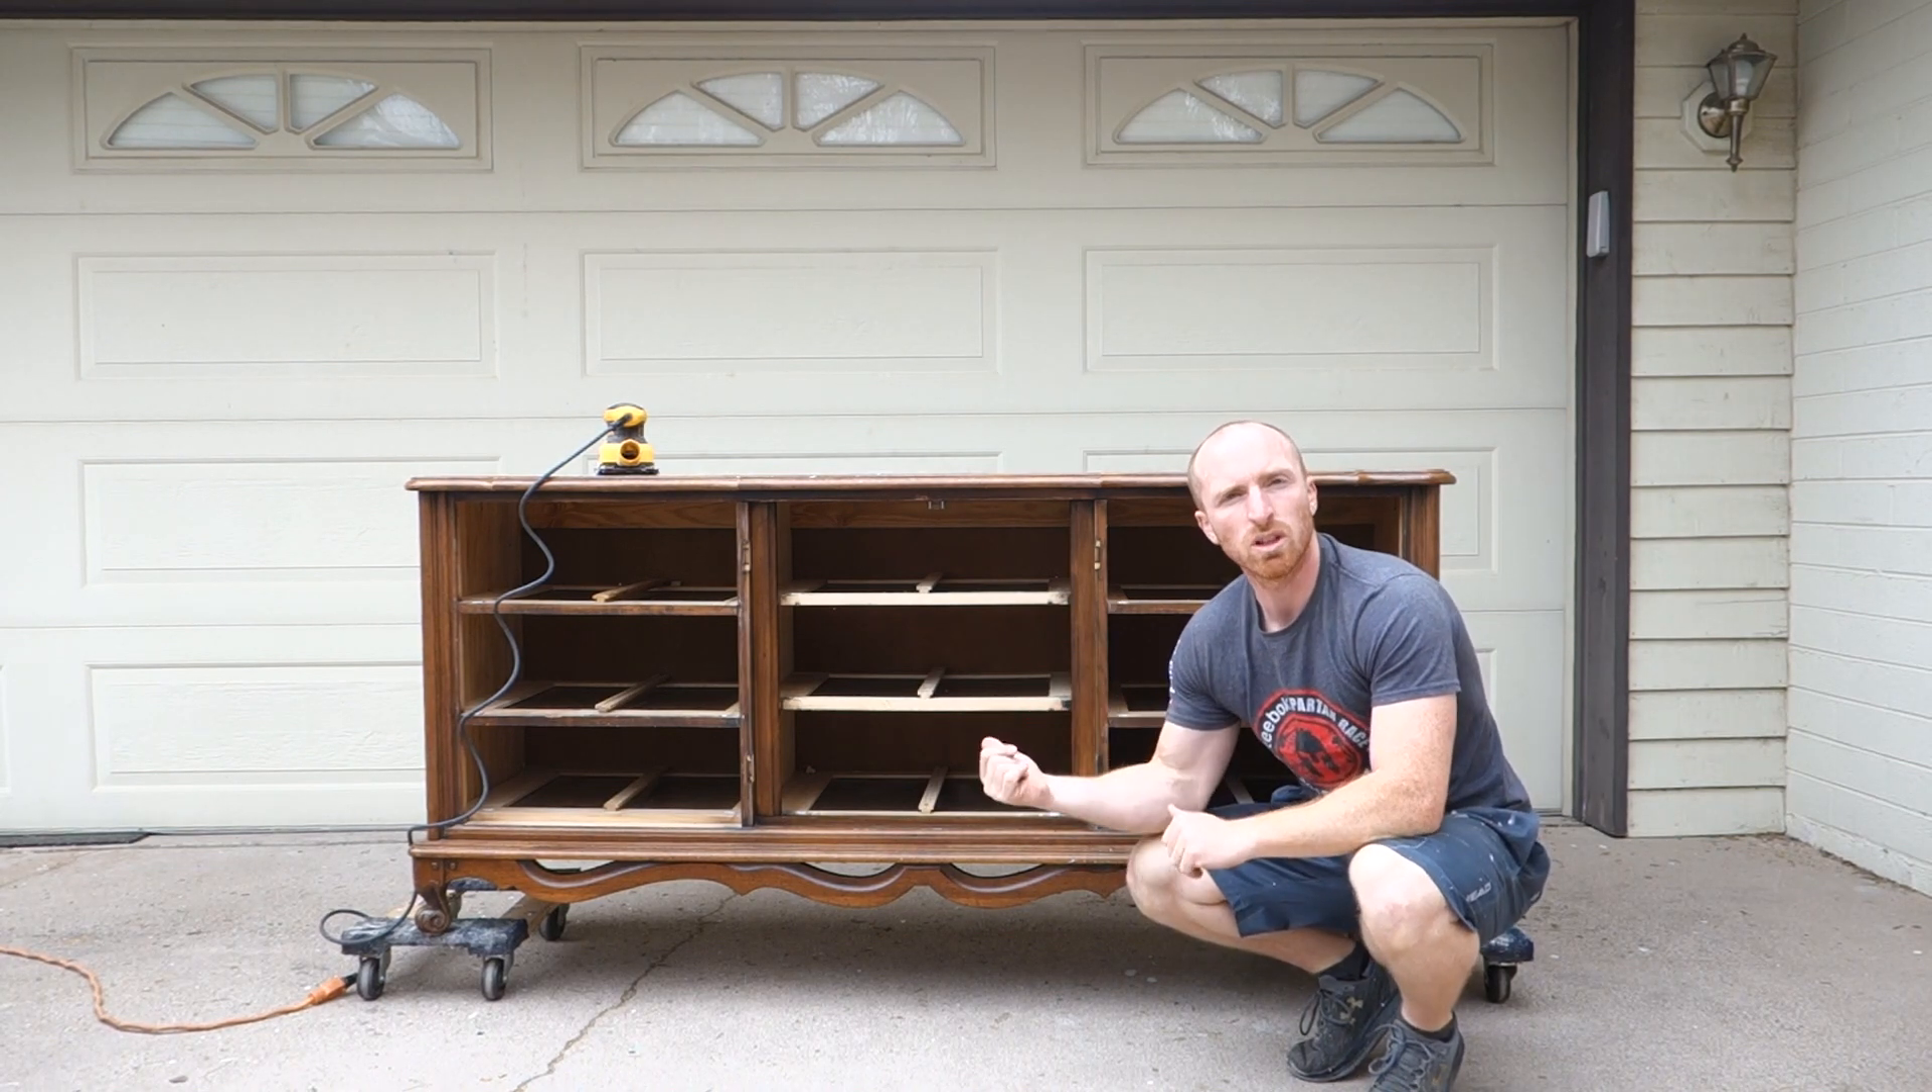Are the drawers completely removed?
Yes.